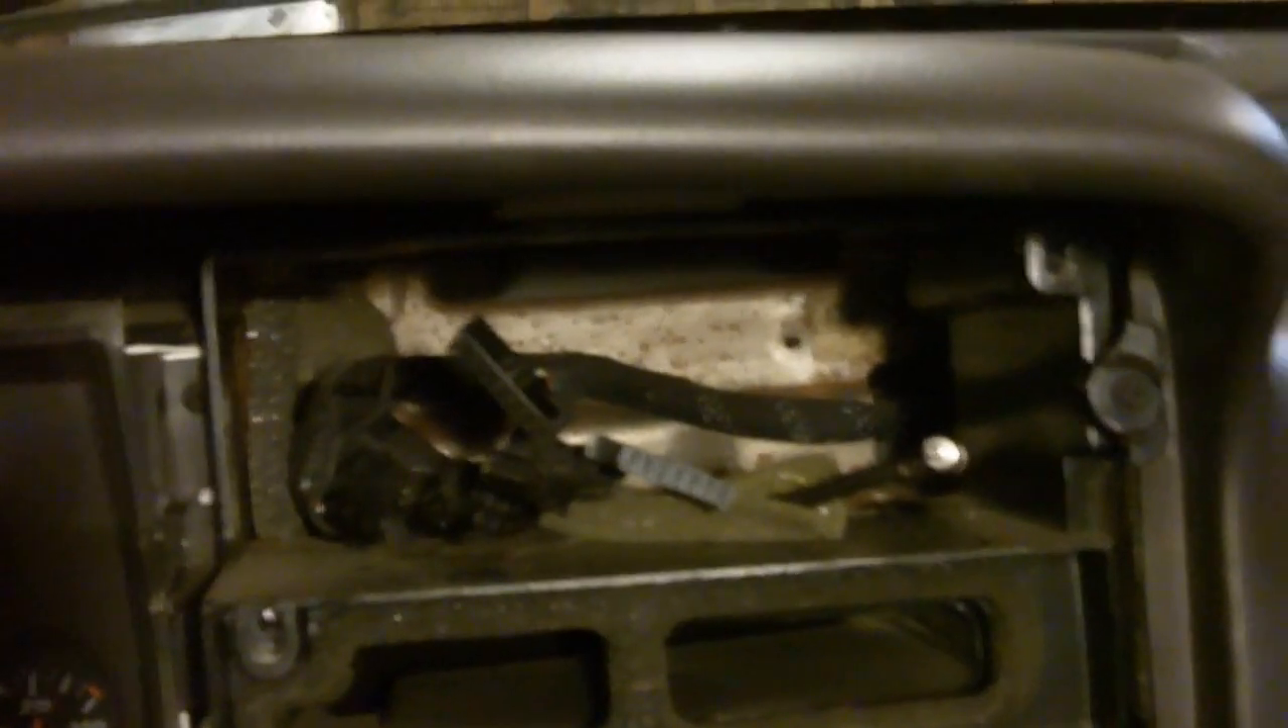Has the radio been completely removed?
Yes.